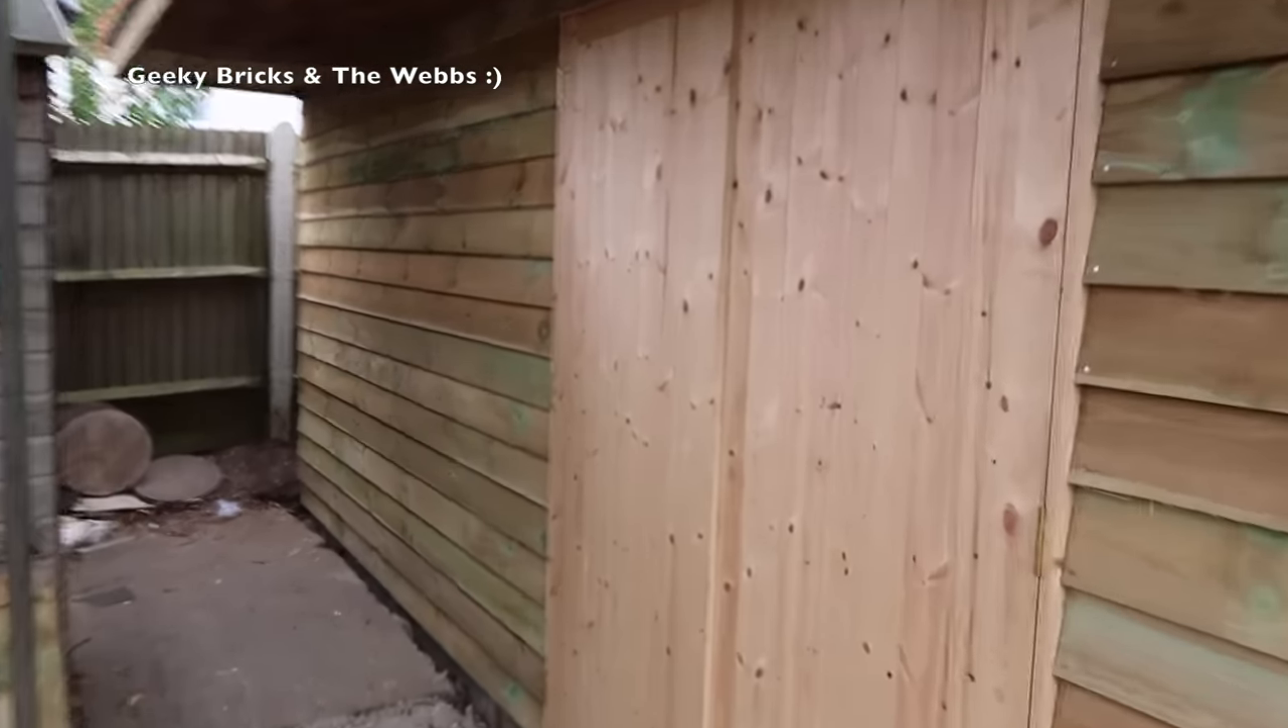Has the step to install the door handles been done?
No.